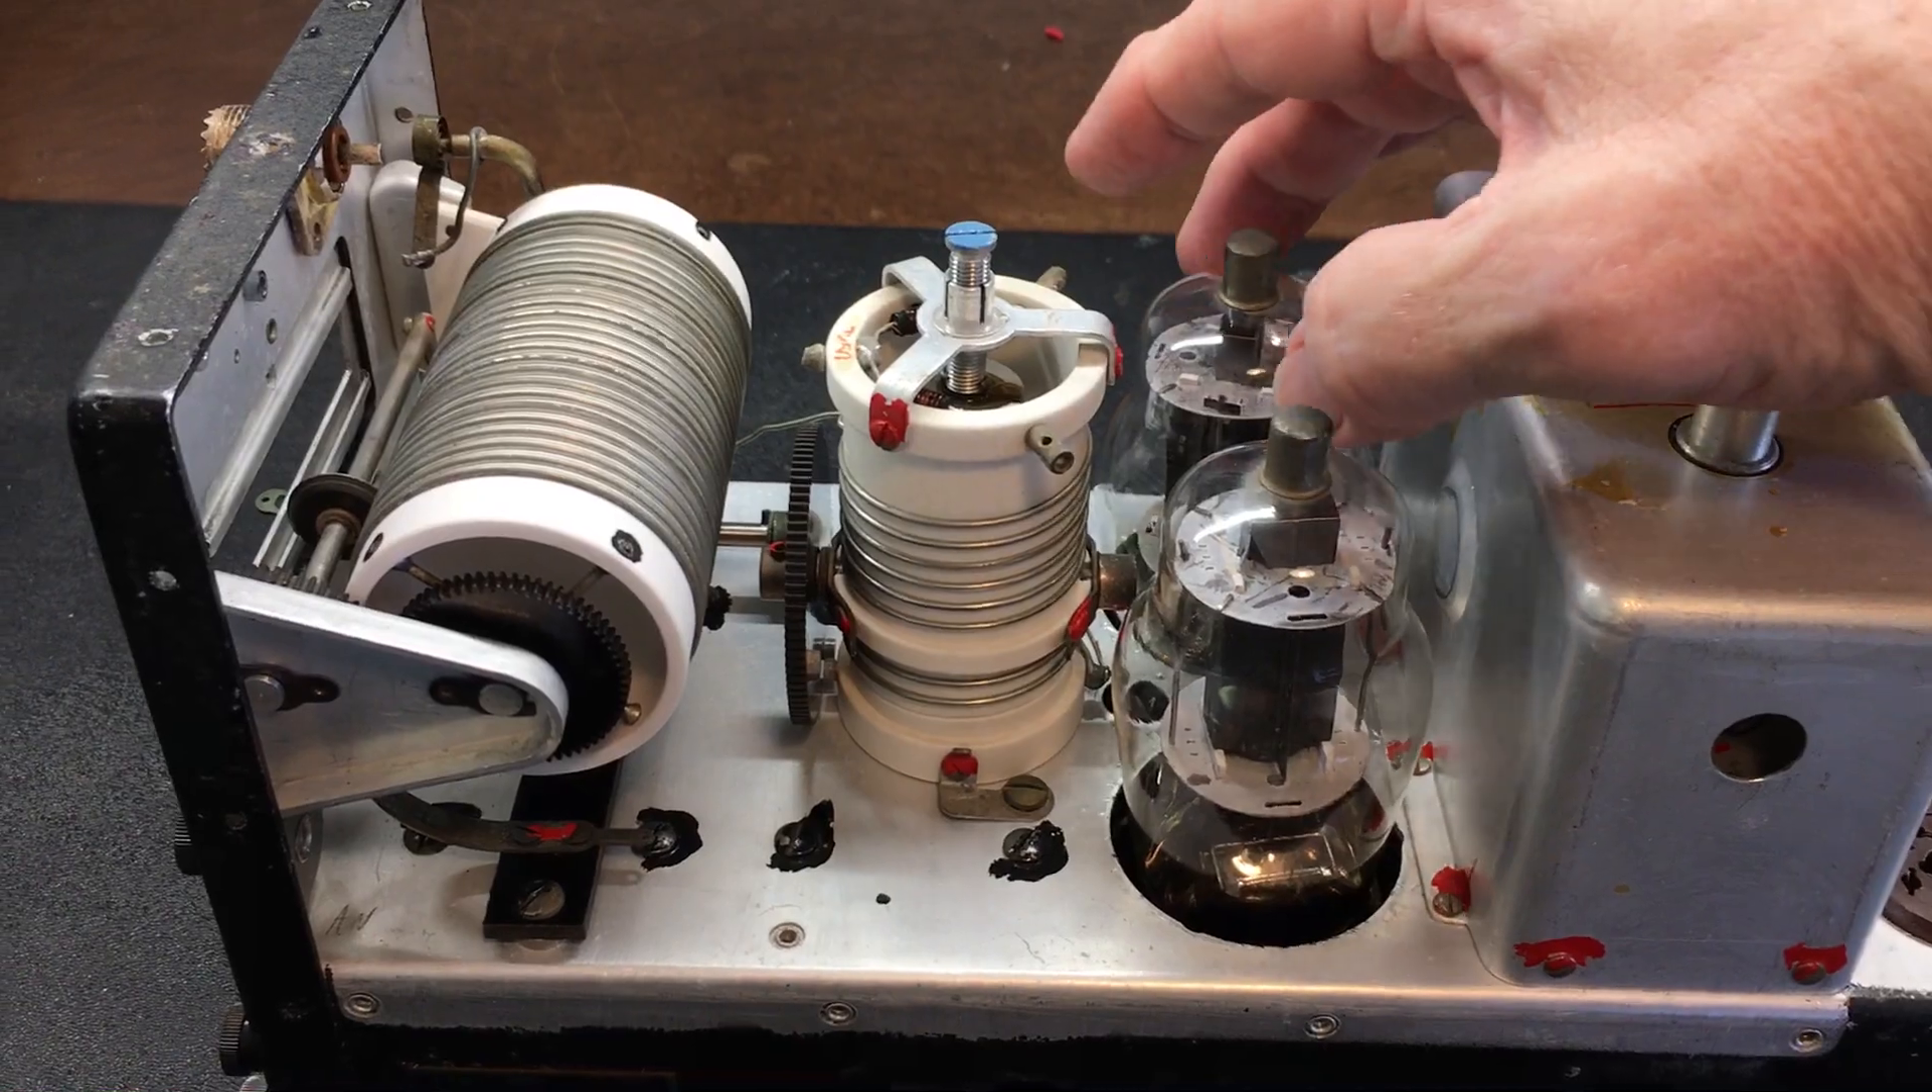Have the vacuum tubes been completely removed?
No.